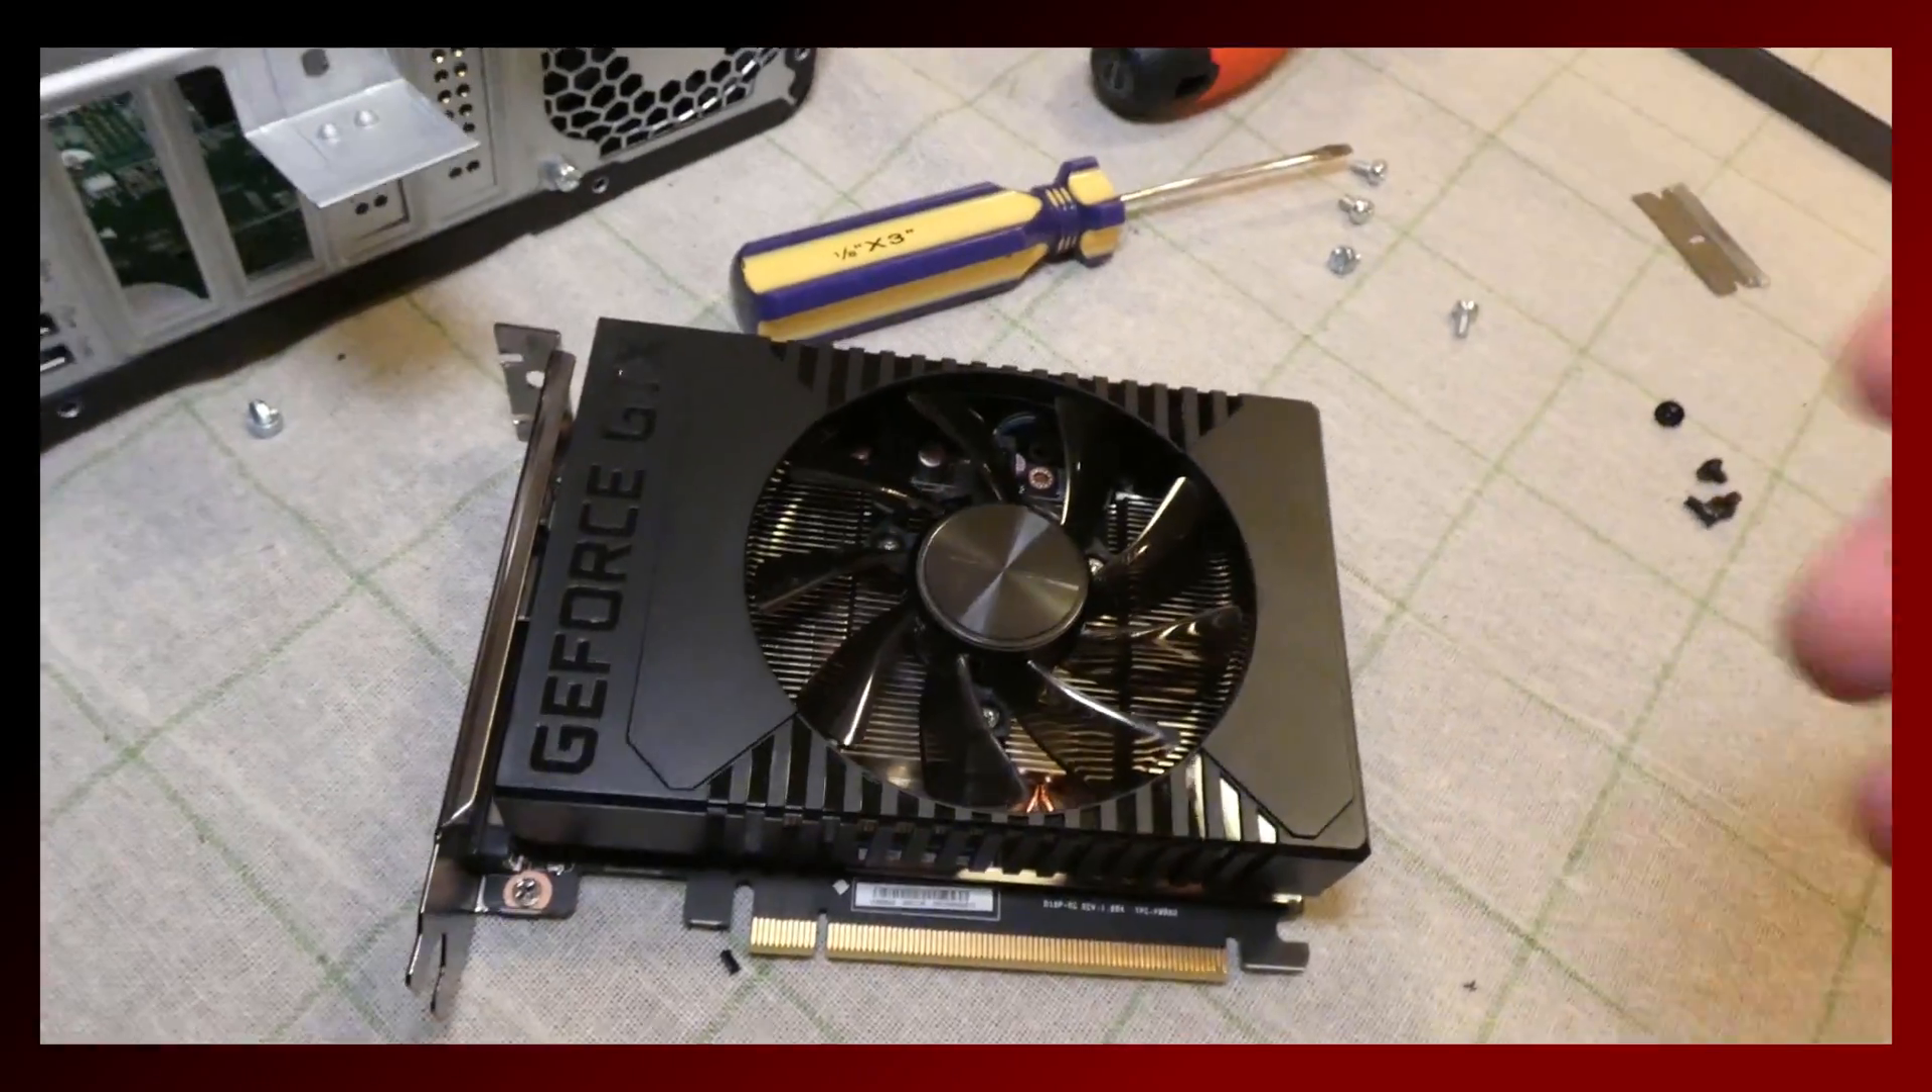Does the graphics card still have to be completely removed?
No.